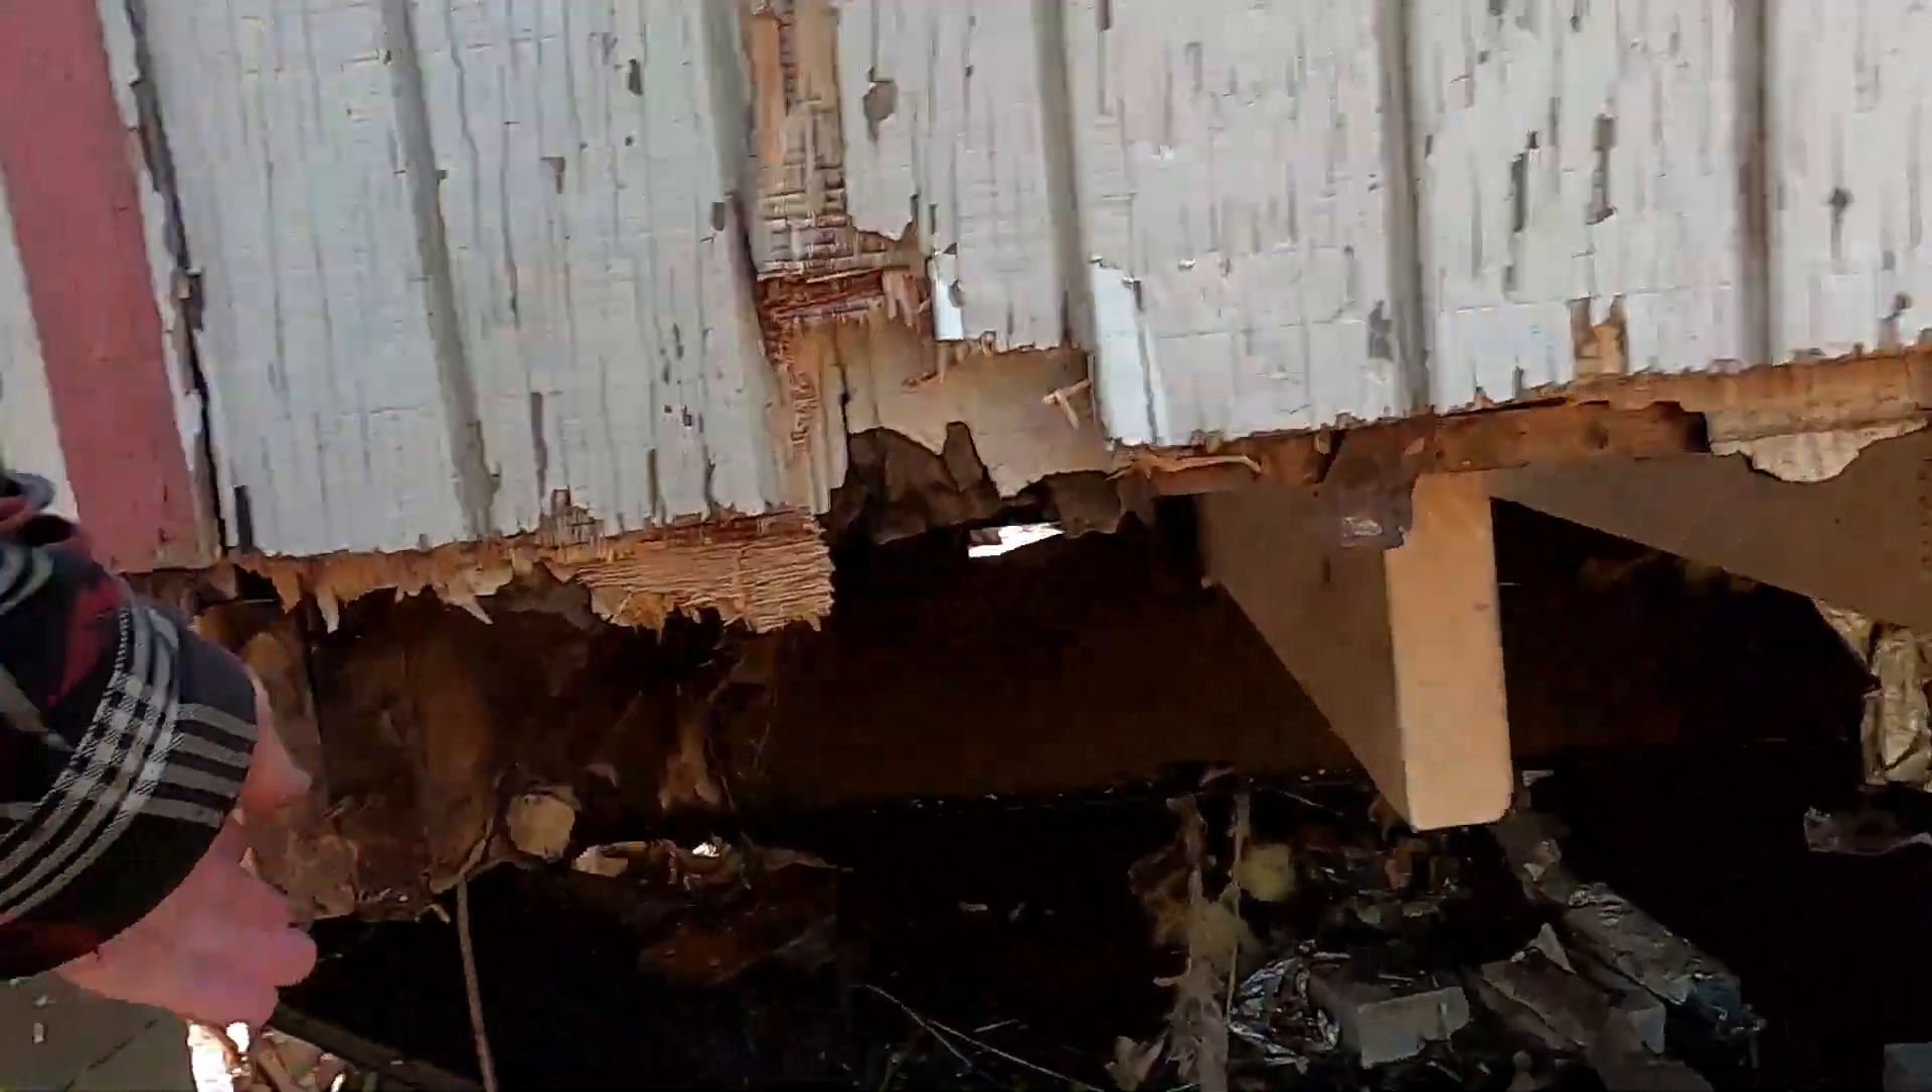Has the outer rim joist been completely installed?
No.